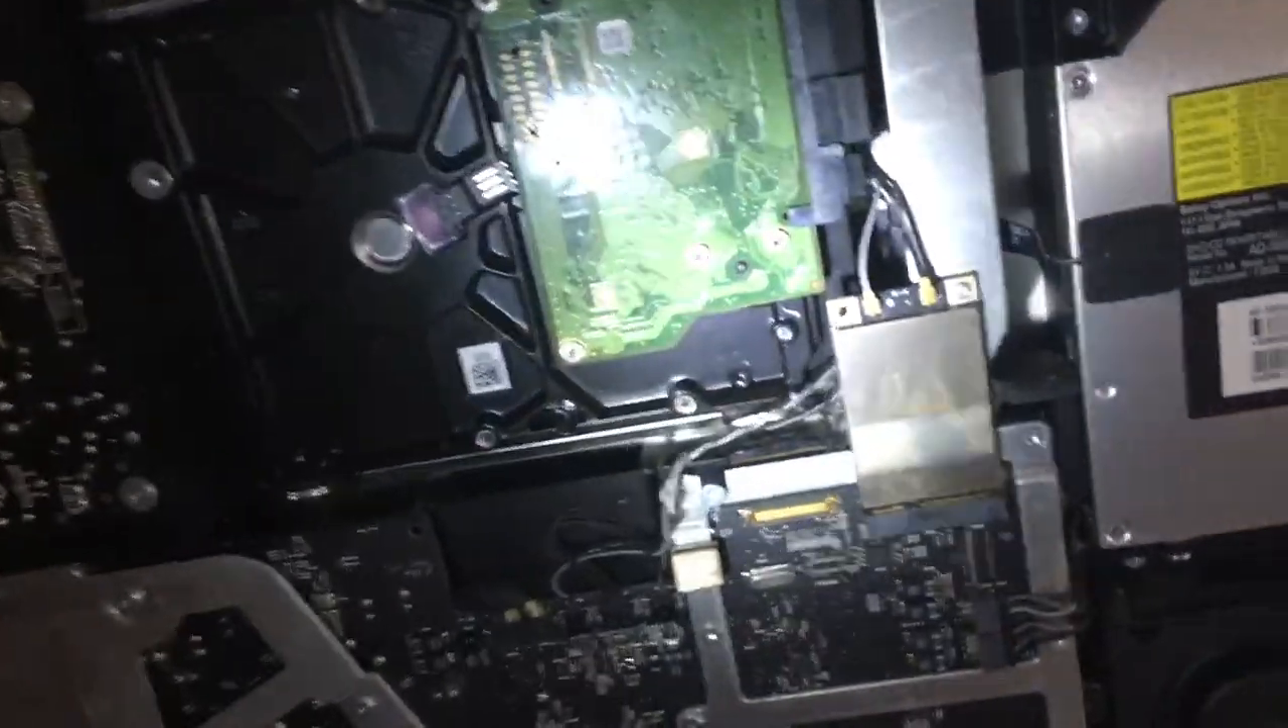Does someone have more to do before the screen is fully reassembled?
Yes.